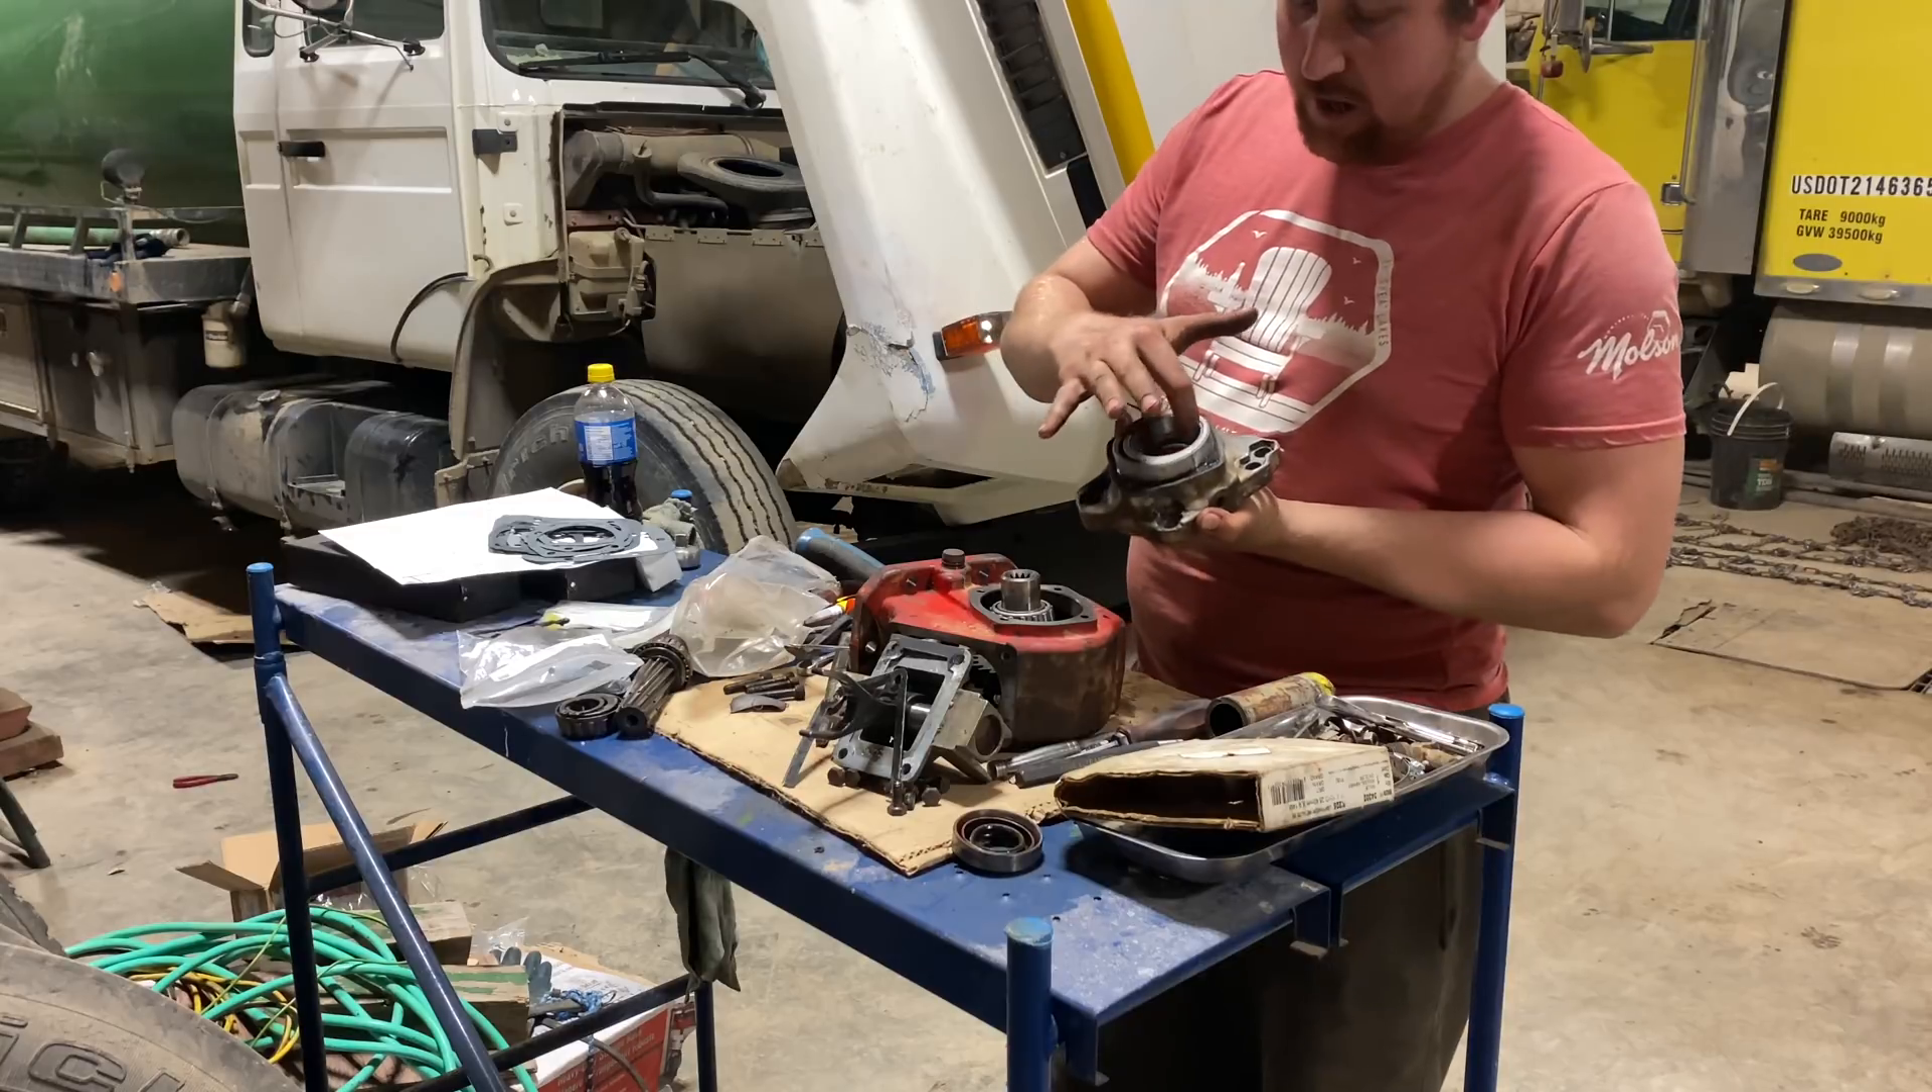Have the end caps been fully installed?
No.